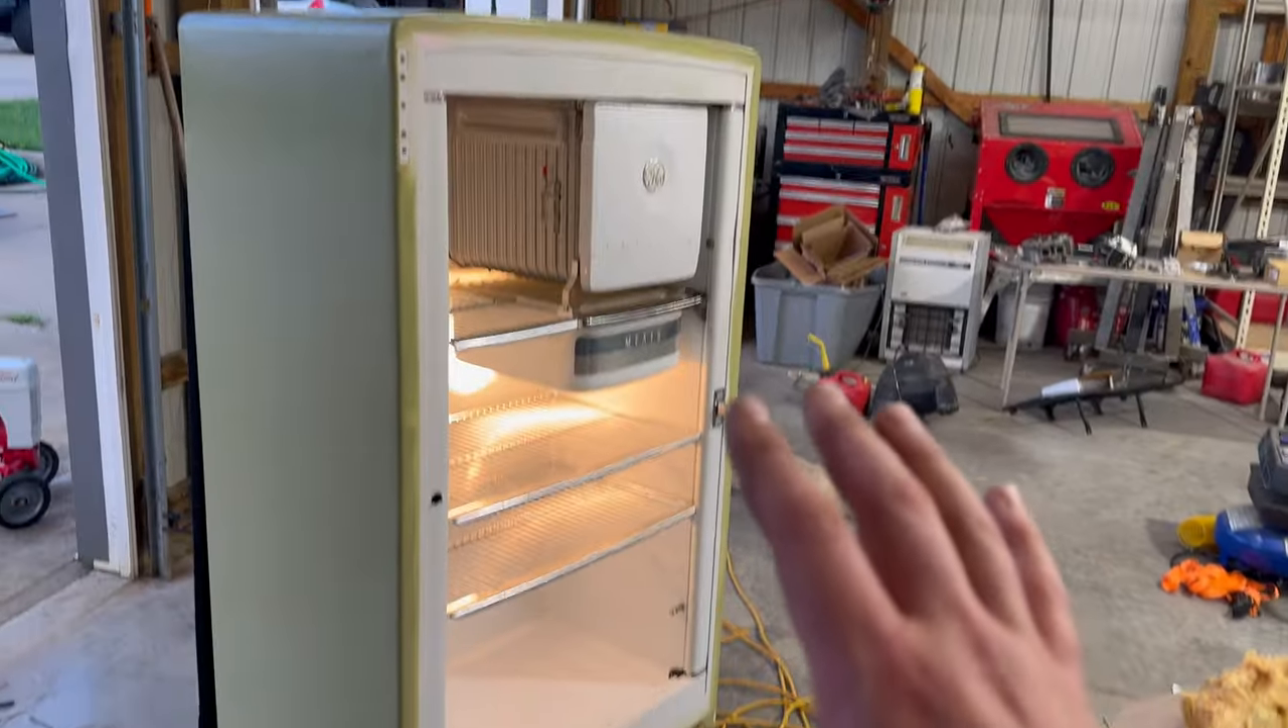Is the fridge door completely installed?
No.